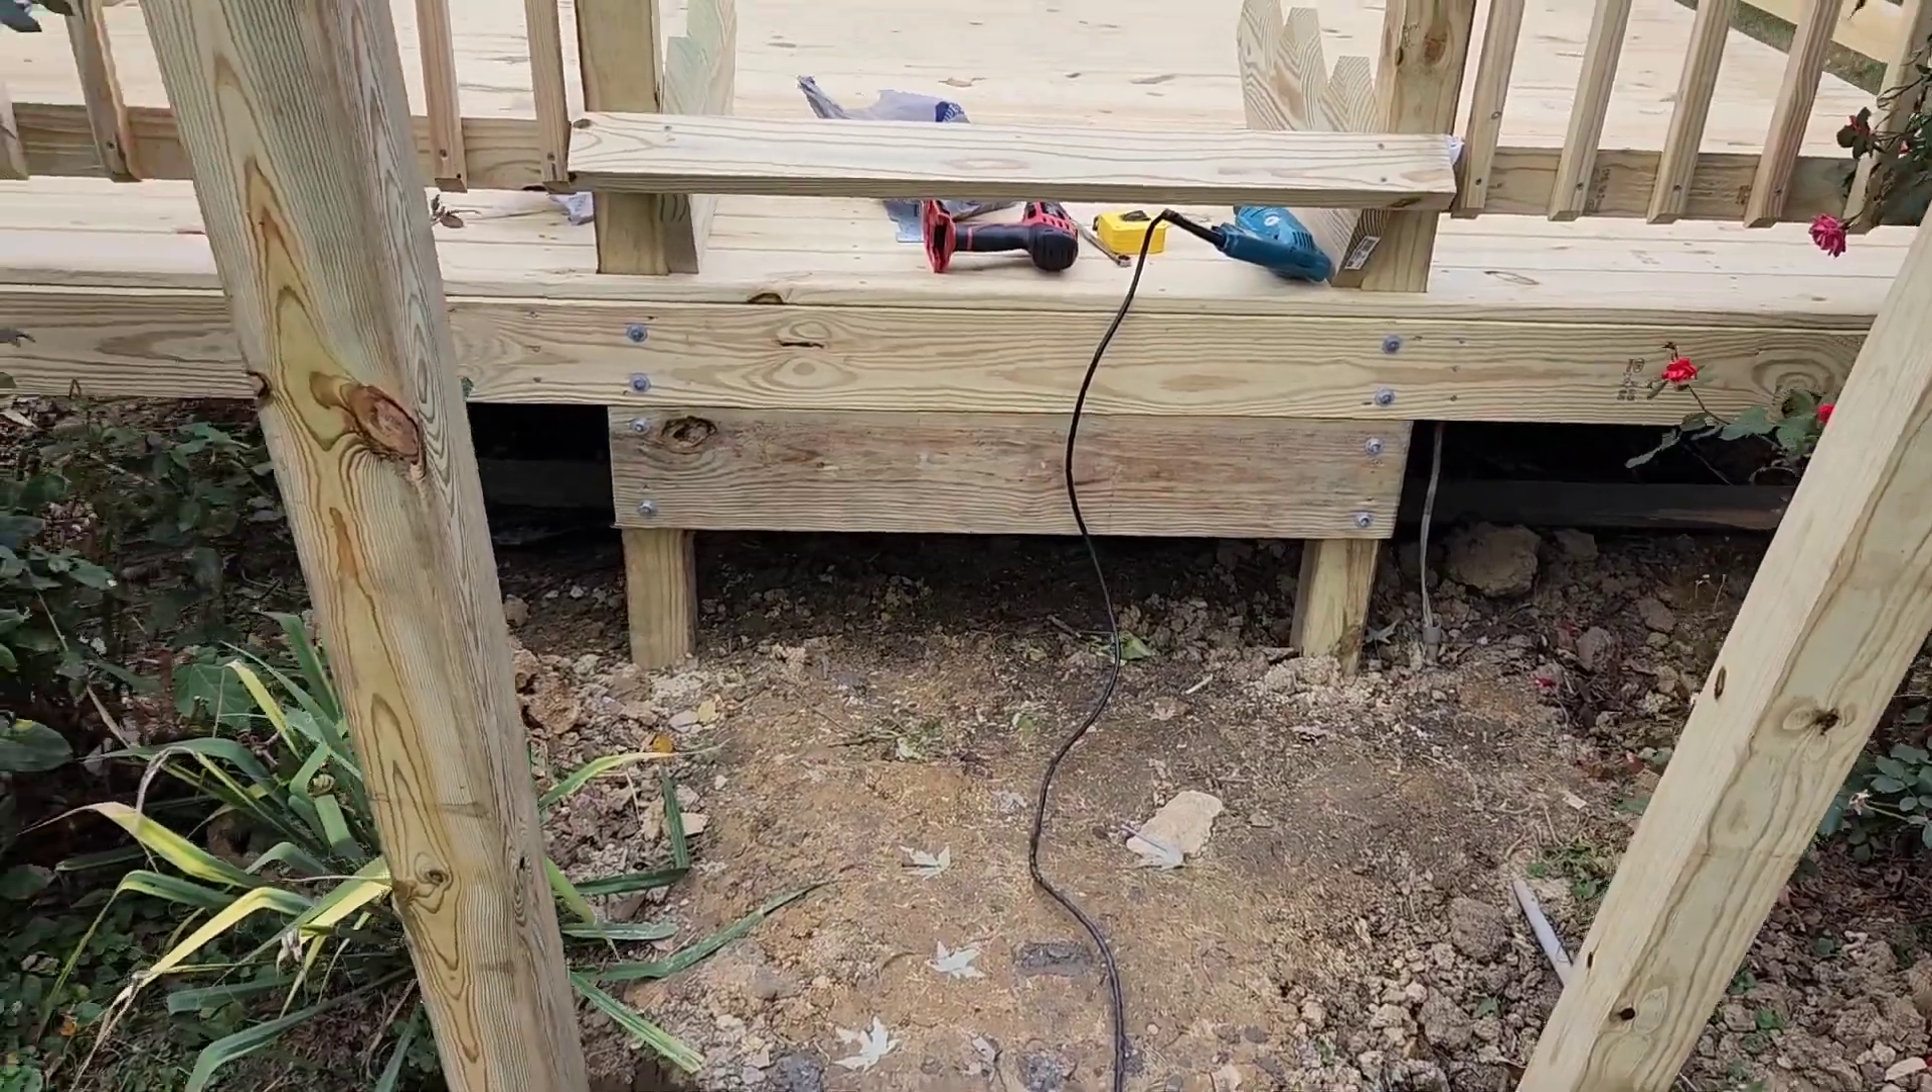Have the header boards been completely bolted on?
Yes.